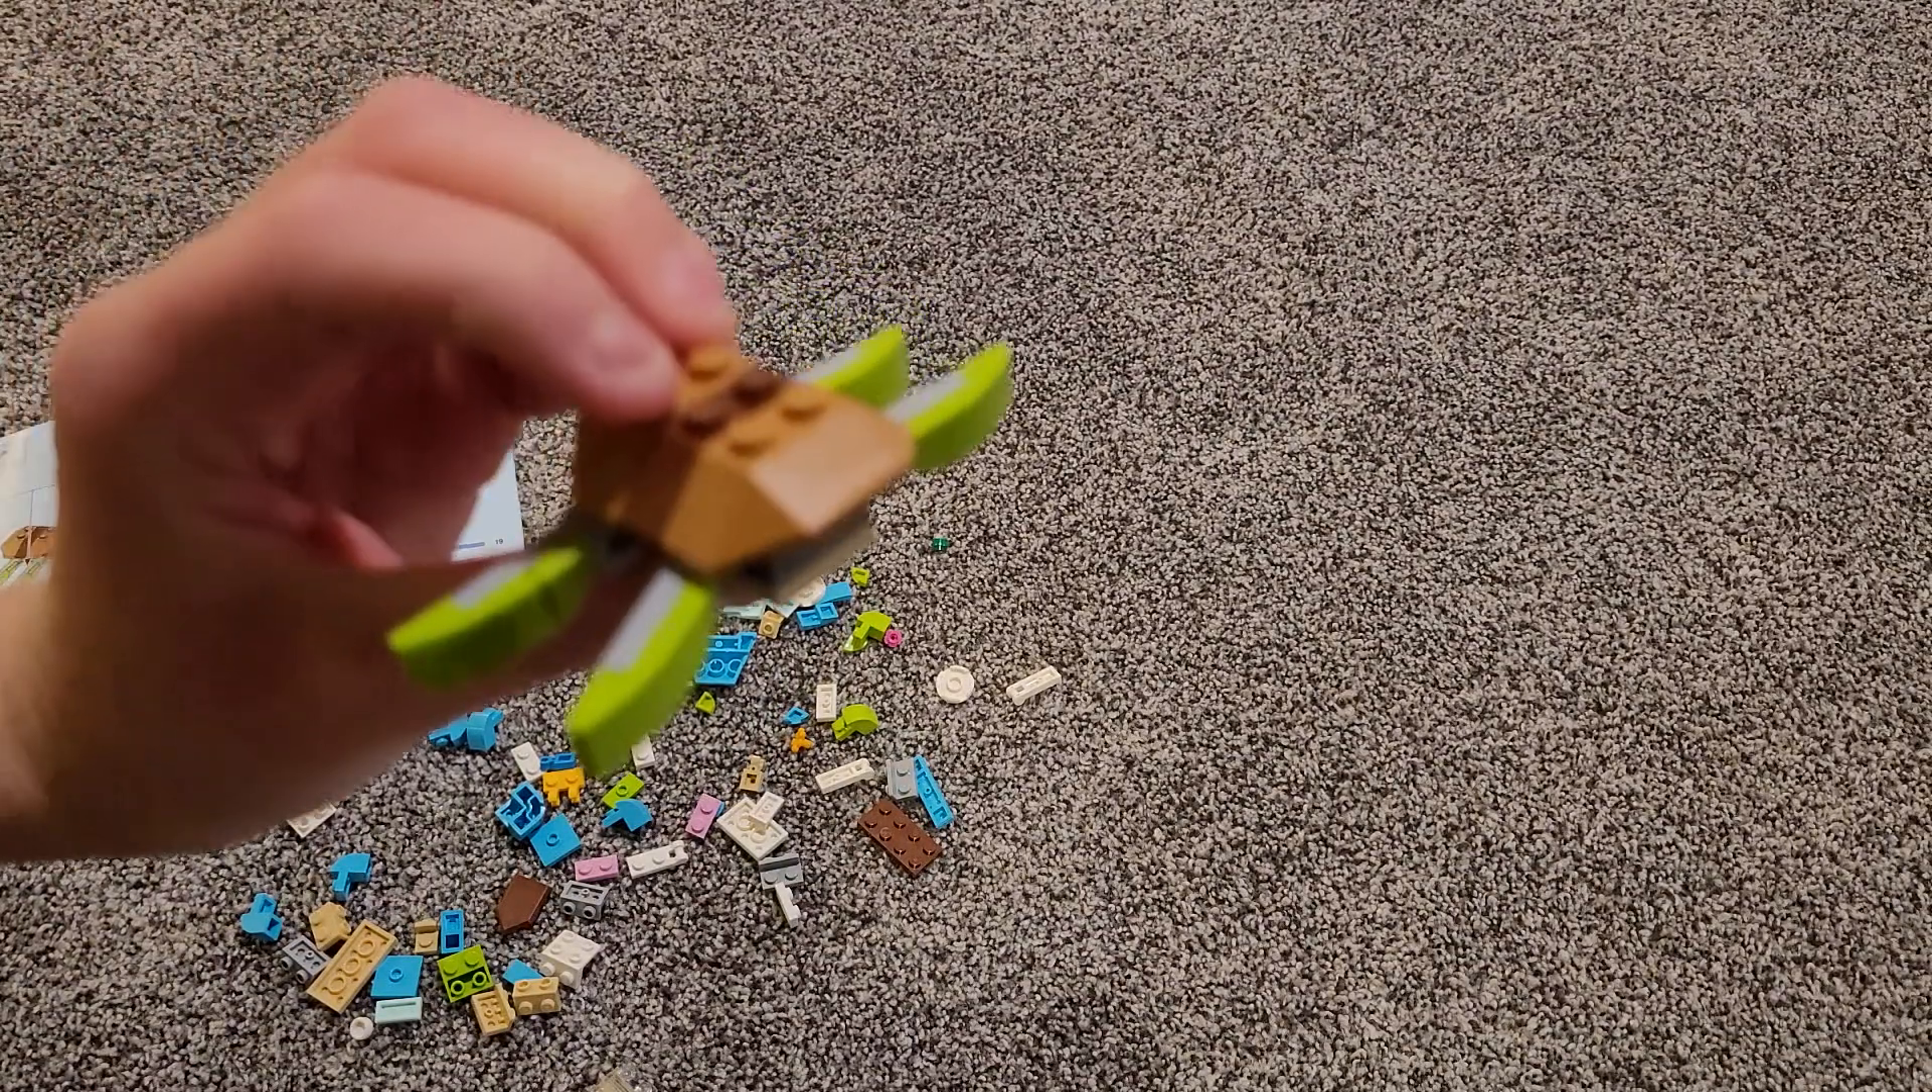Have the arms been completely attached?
Yes.